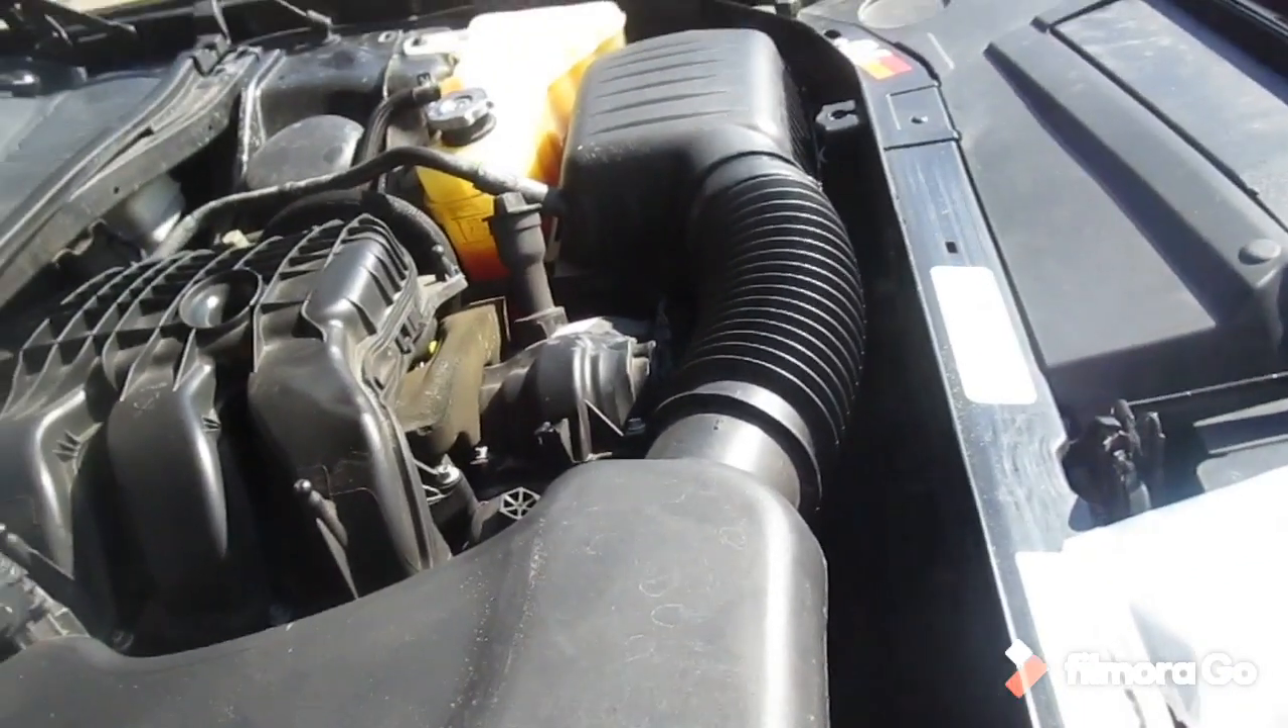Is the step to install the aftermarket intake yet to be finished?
Yes.